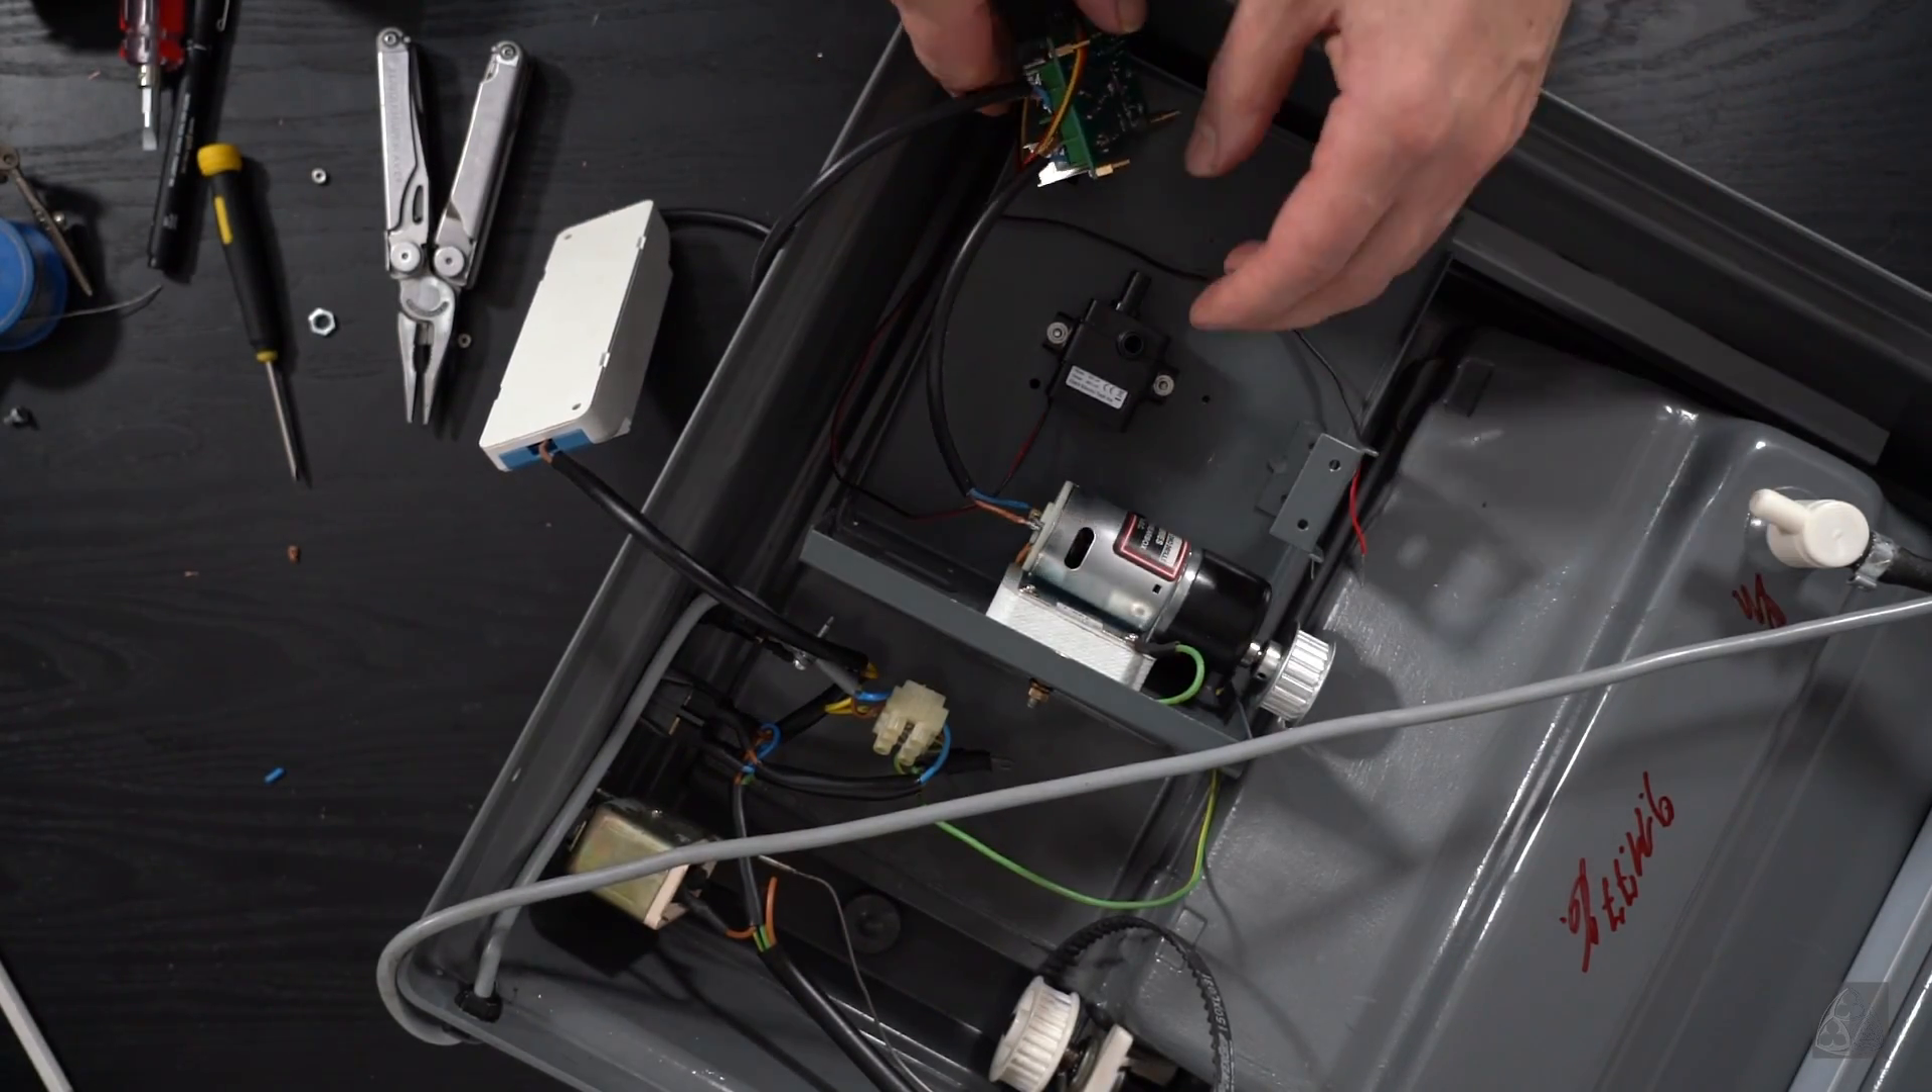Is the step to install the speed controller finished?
No.